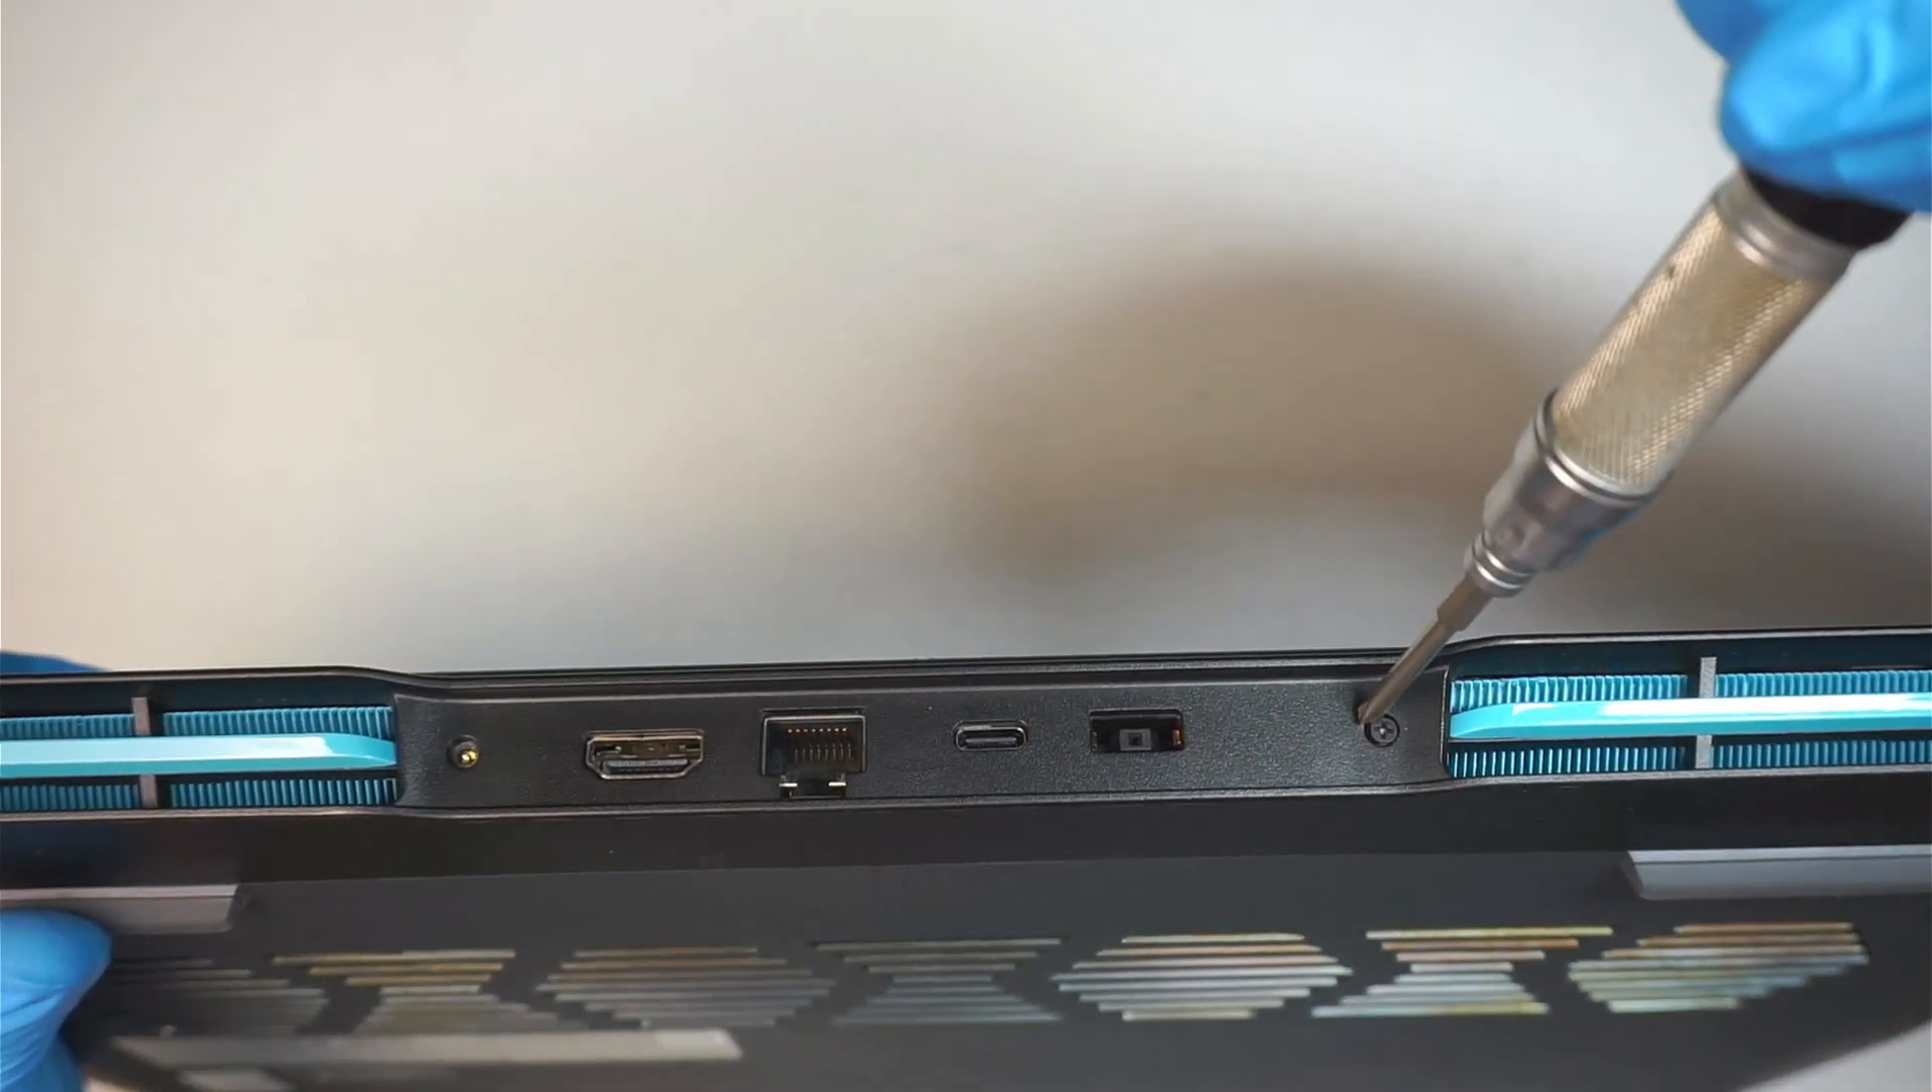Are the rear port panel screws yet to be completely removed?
Yes.